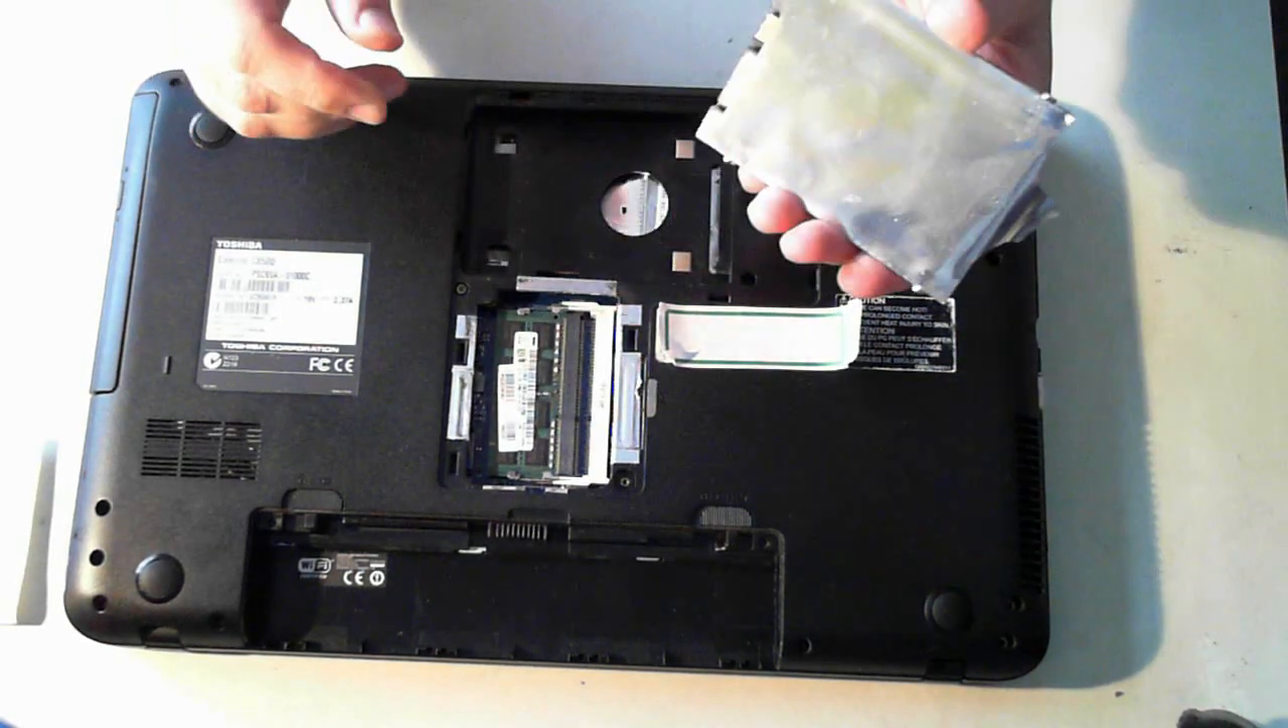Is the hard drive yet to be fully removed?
No.